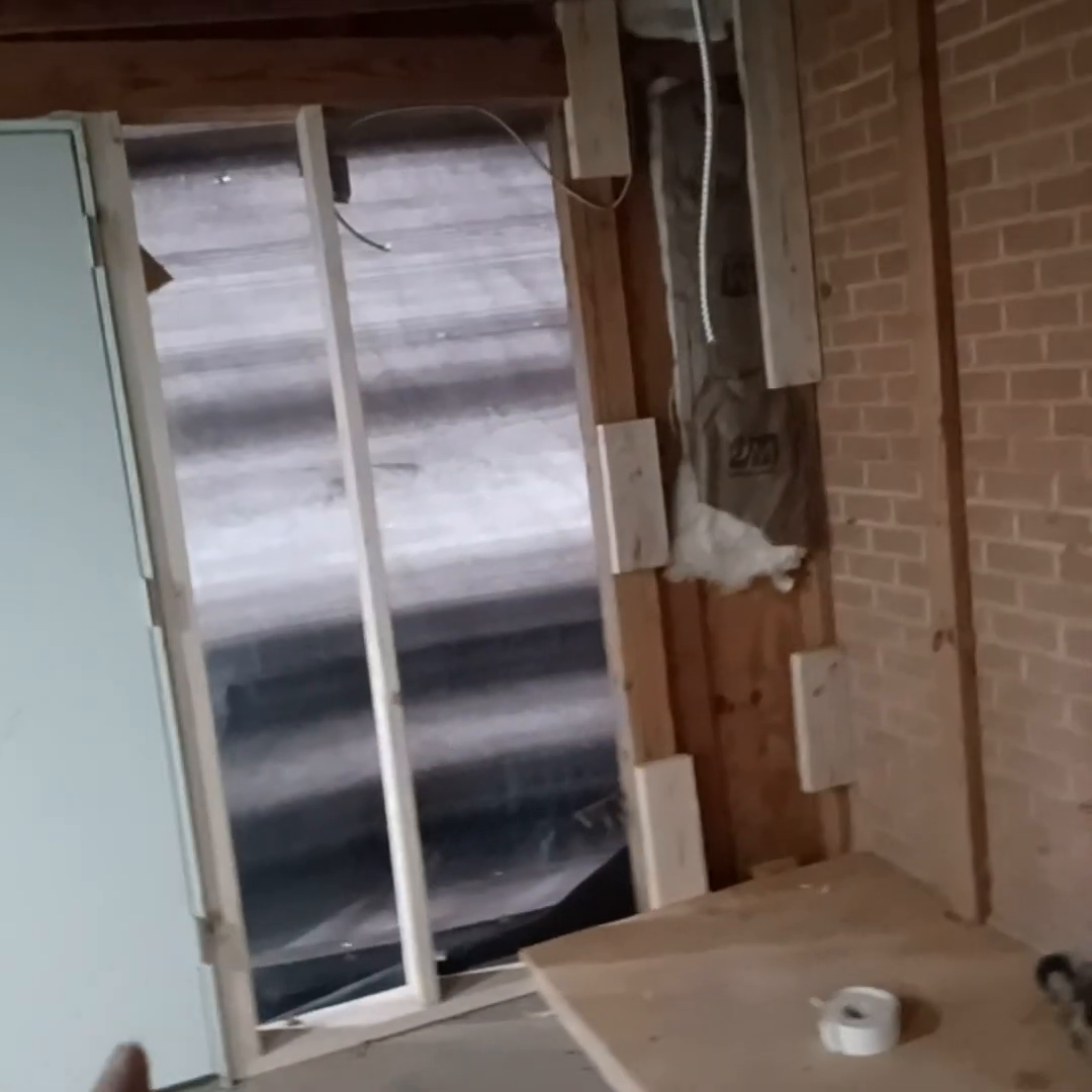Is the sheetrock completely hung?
No.